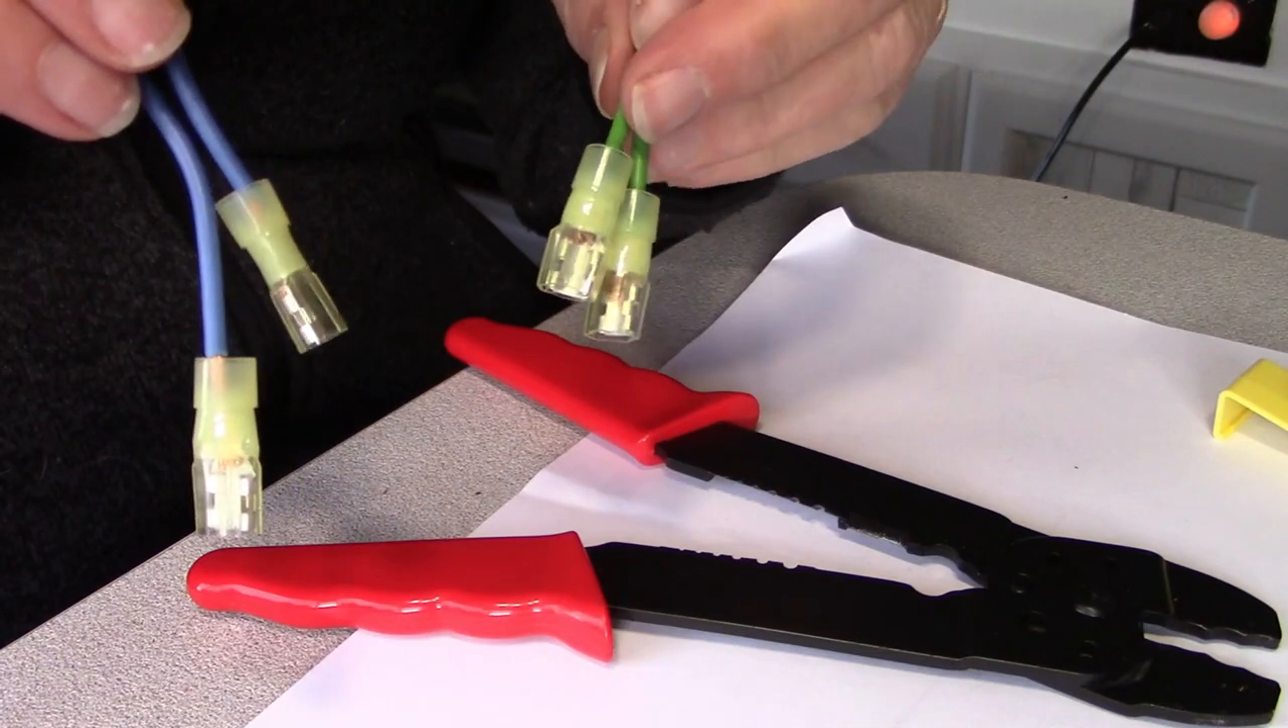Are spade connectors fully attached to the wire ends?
Yes.